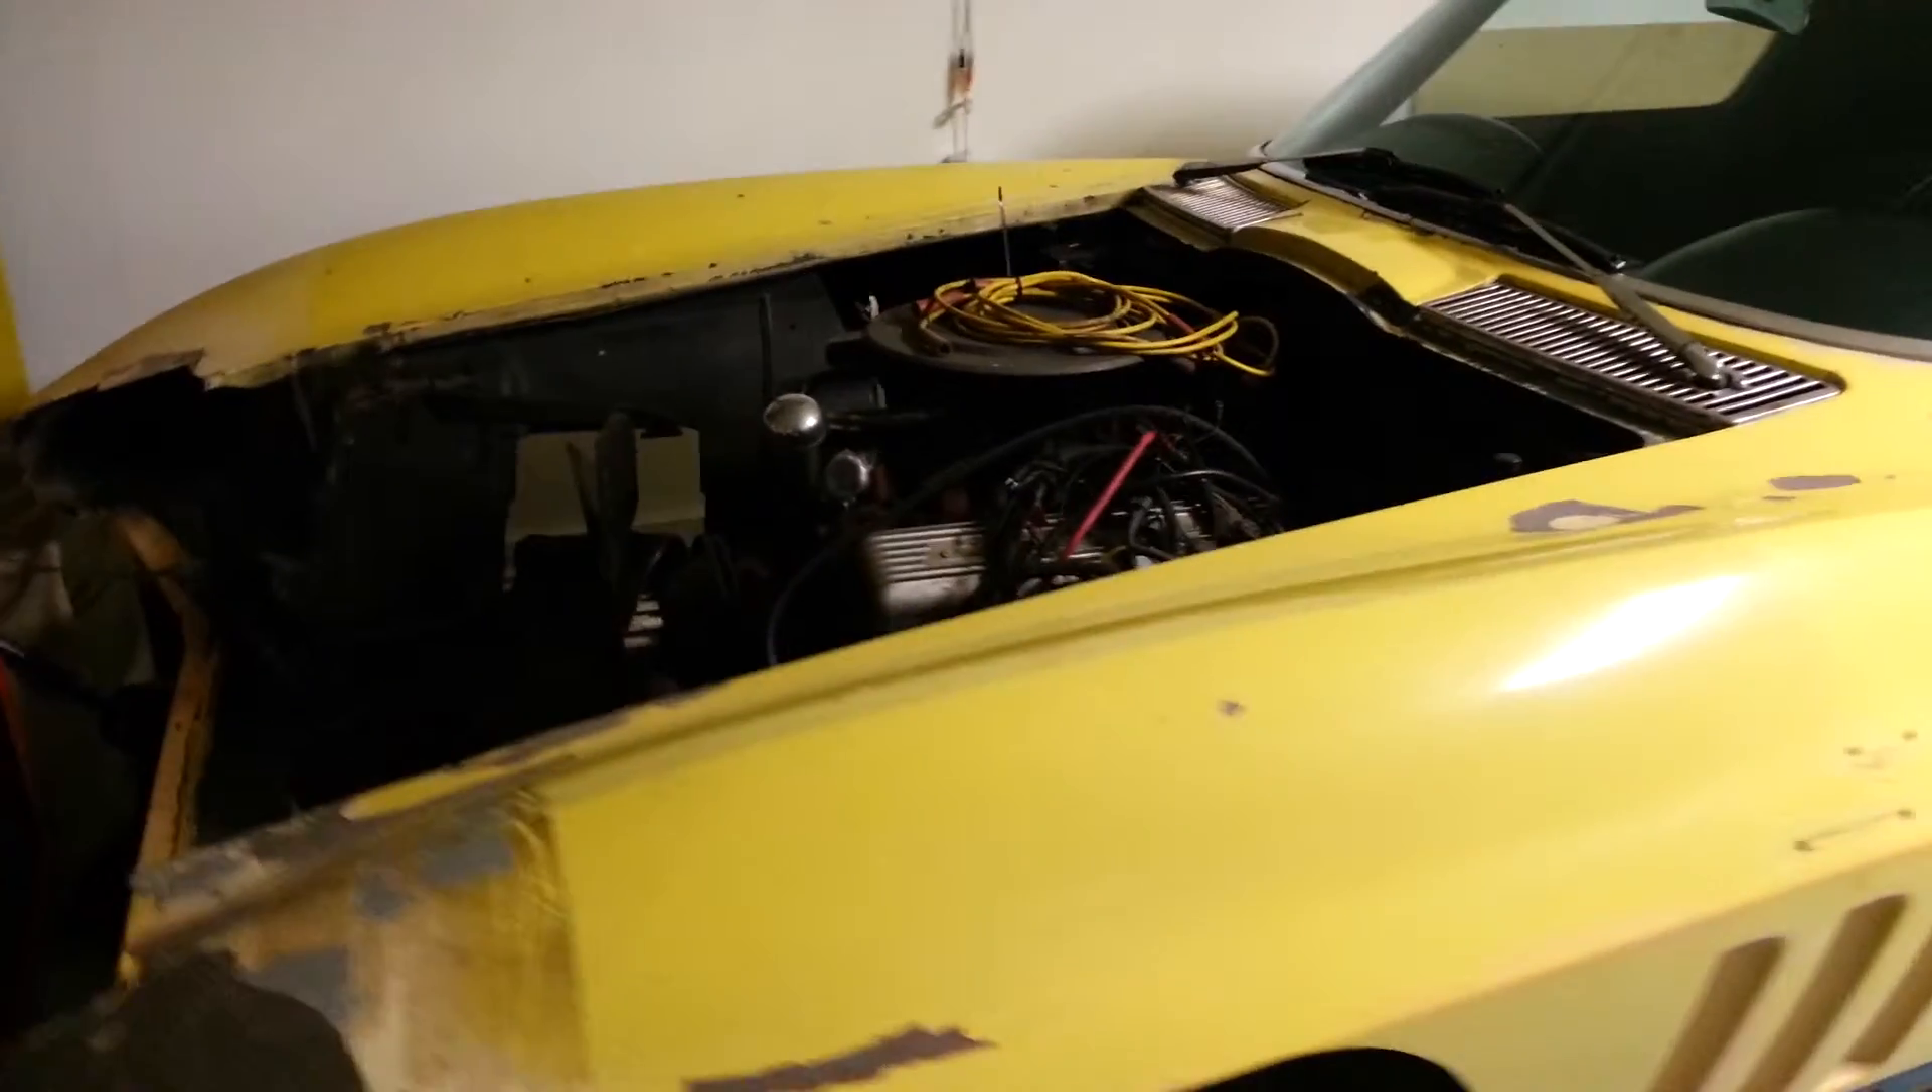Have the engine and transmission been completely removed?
No.